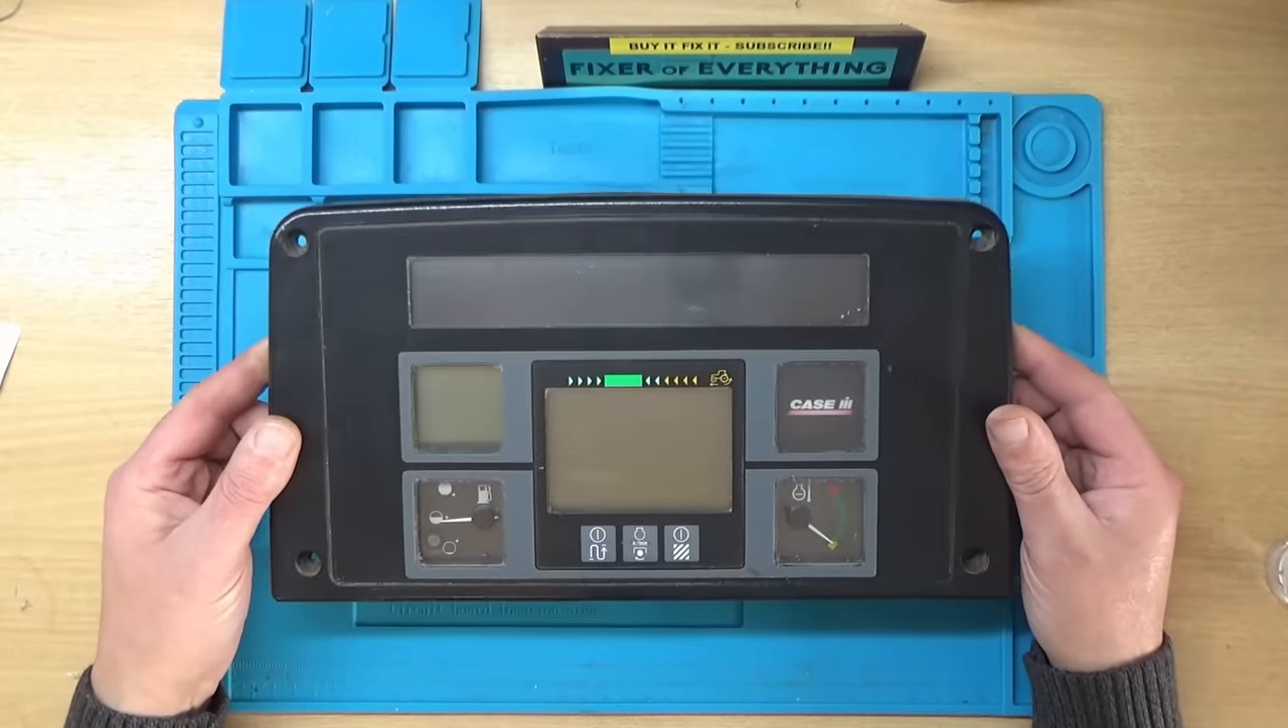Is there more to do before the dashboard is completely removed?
No.